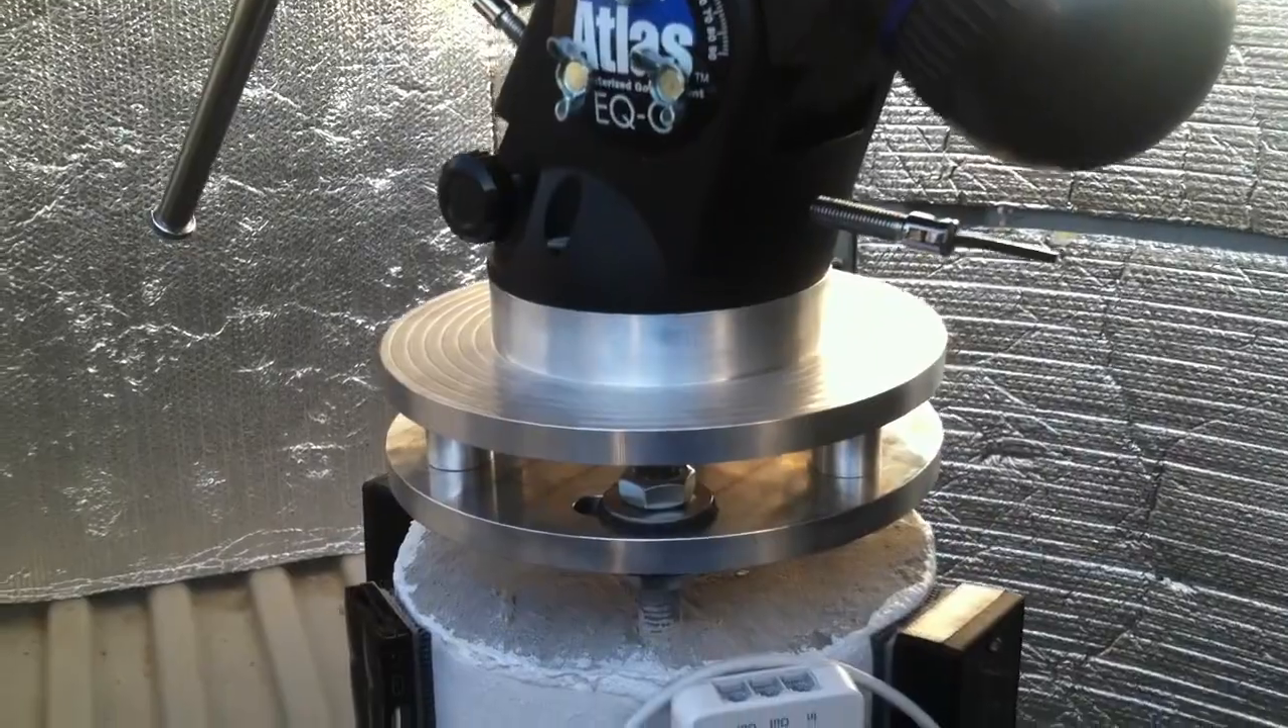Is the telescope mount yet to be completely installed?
No.